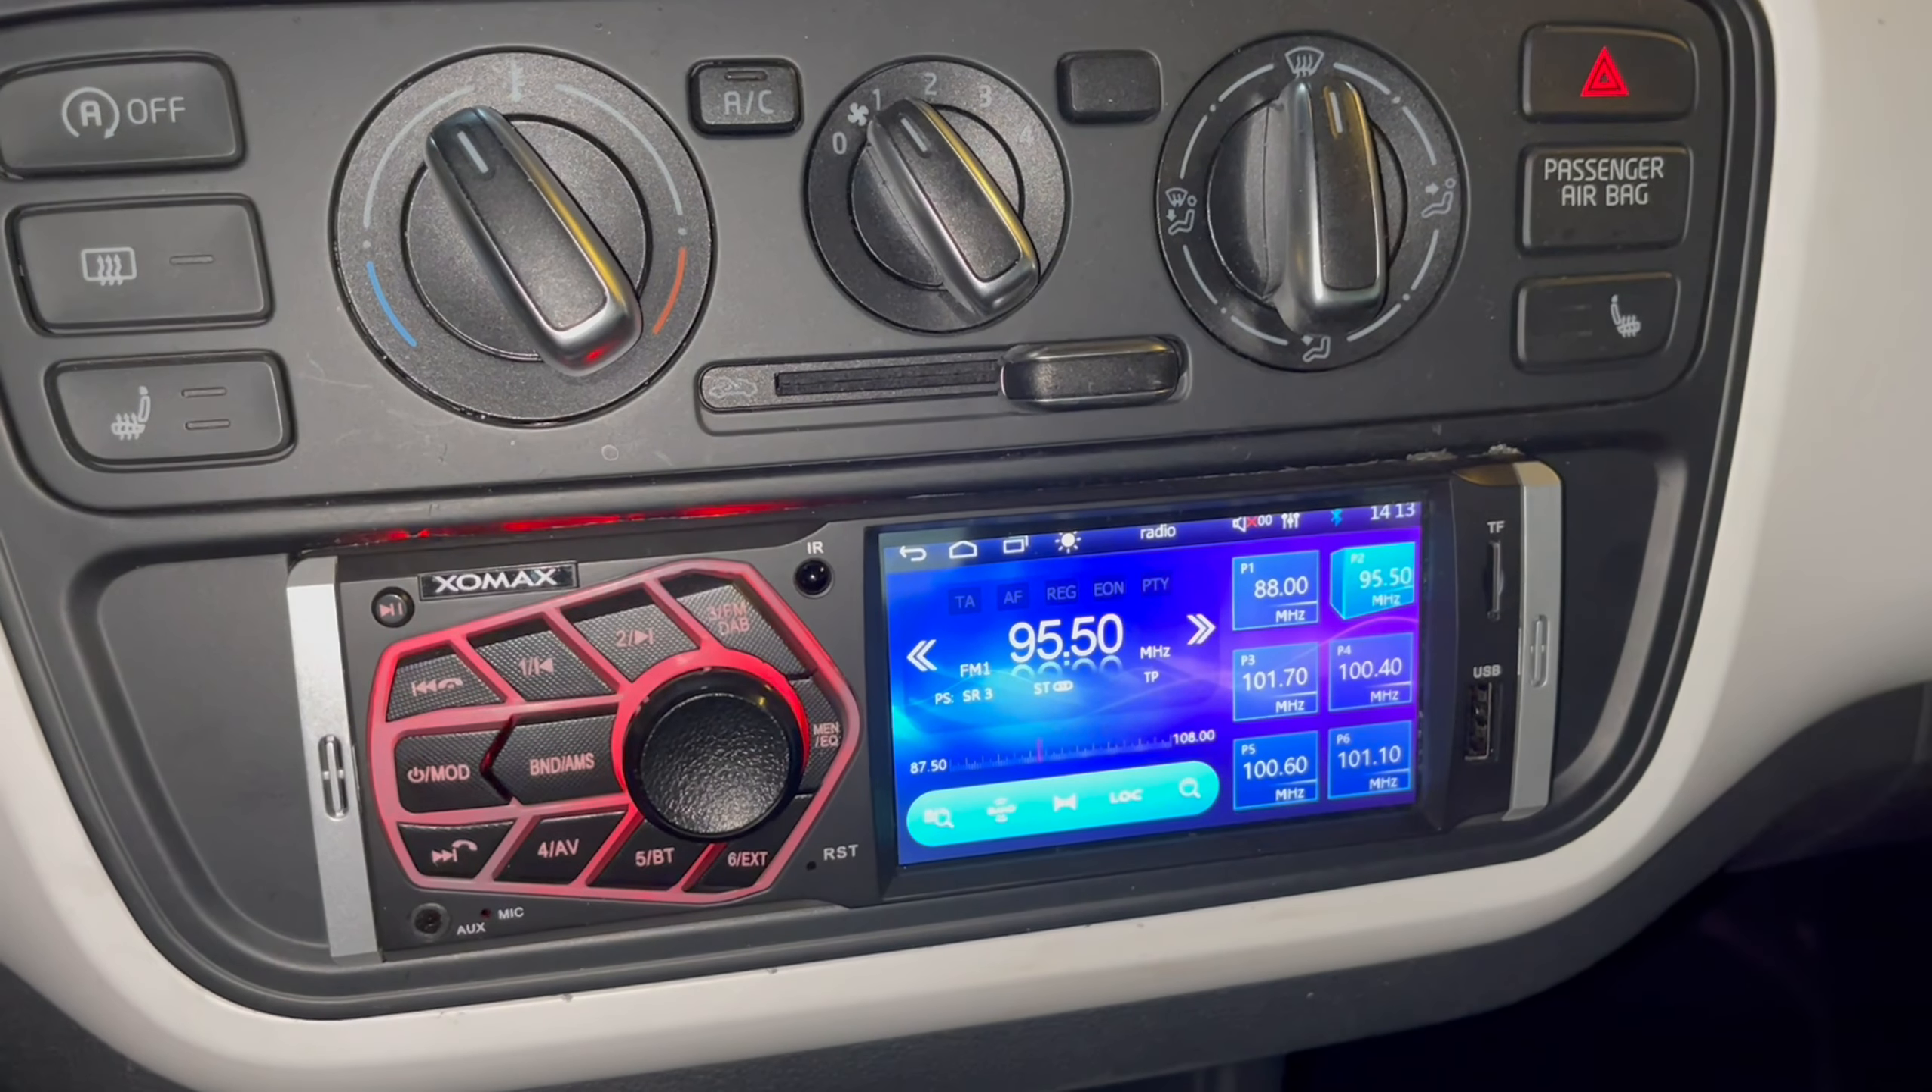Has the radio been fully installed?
Yes.